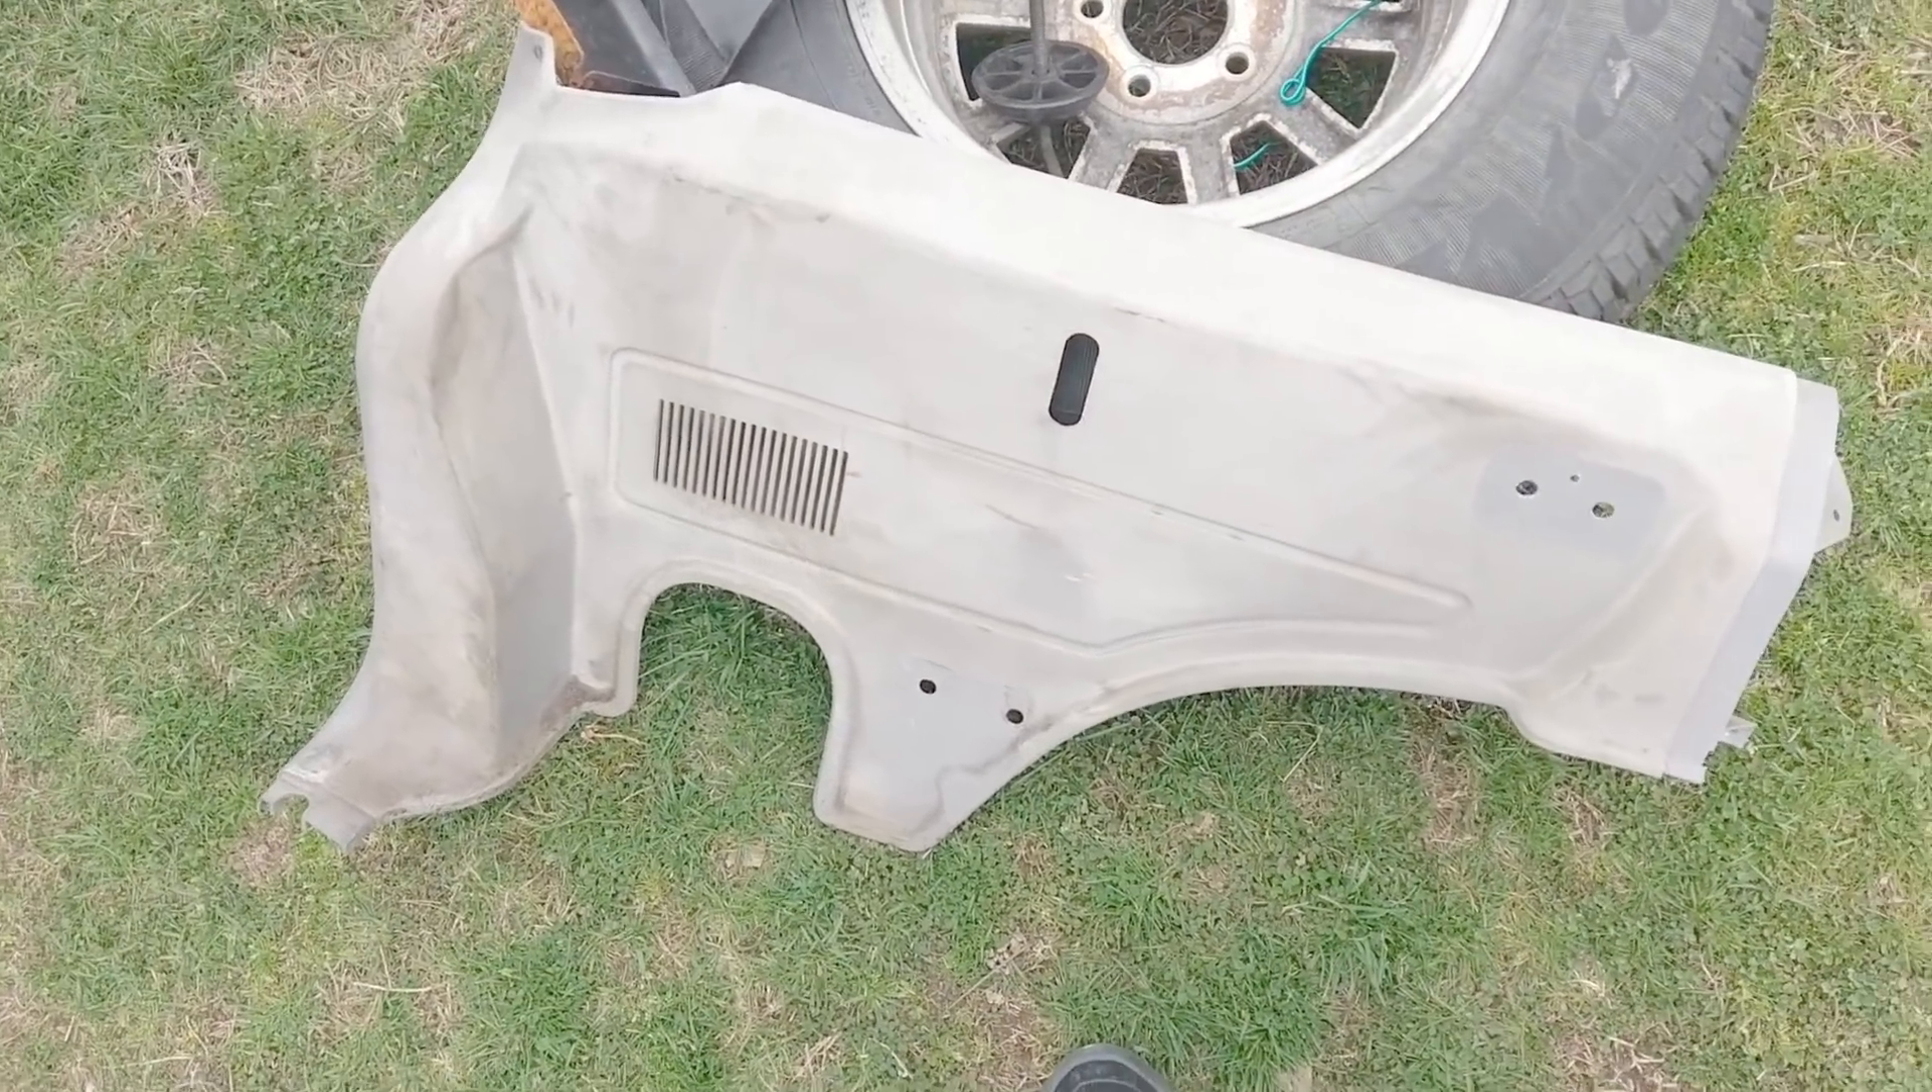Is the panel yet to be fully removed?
No.